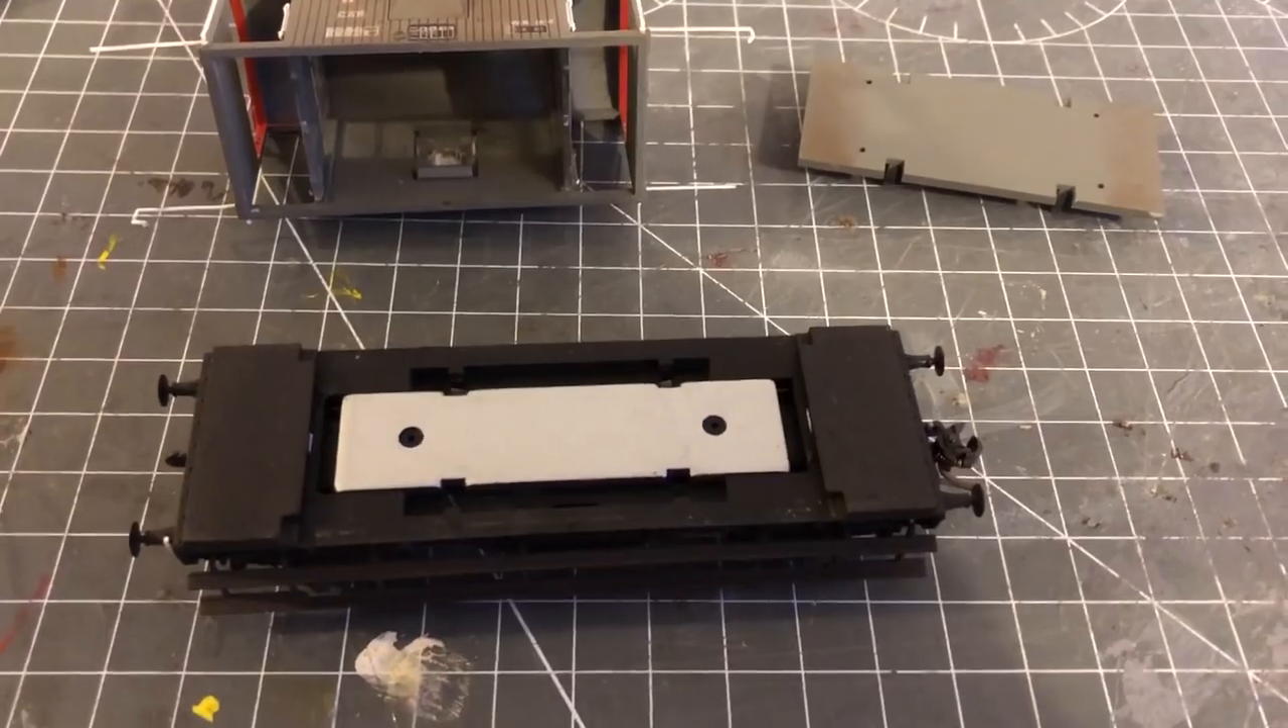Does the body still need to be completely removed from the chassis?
No.